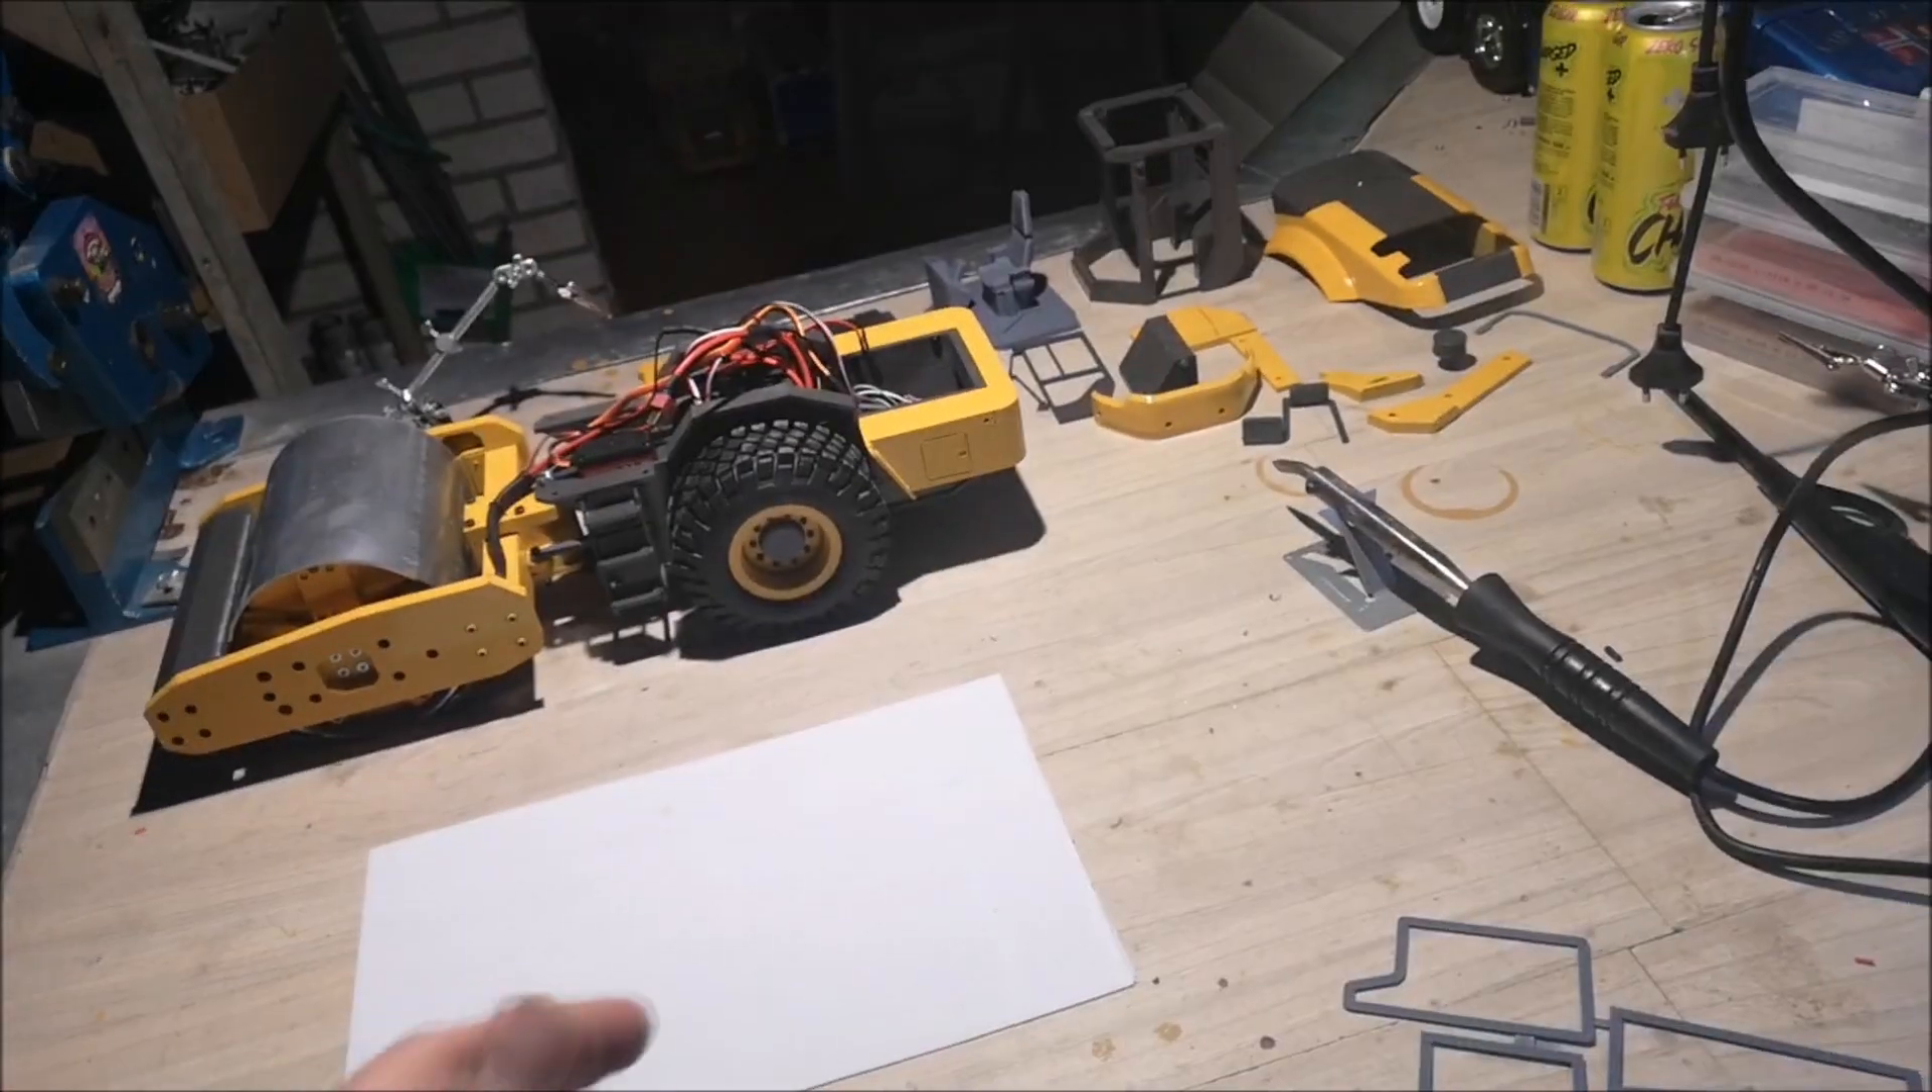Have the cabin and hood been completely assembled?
No.